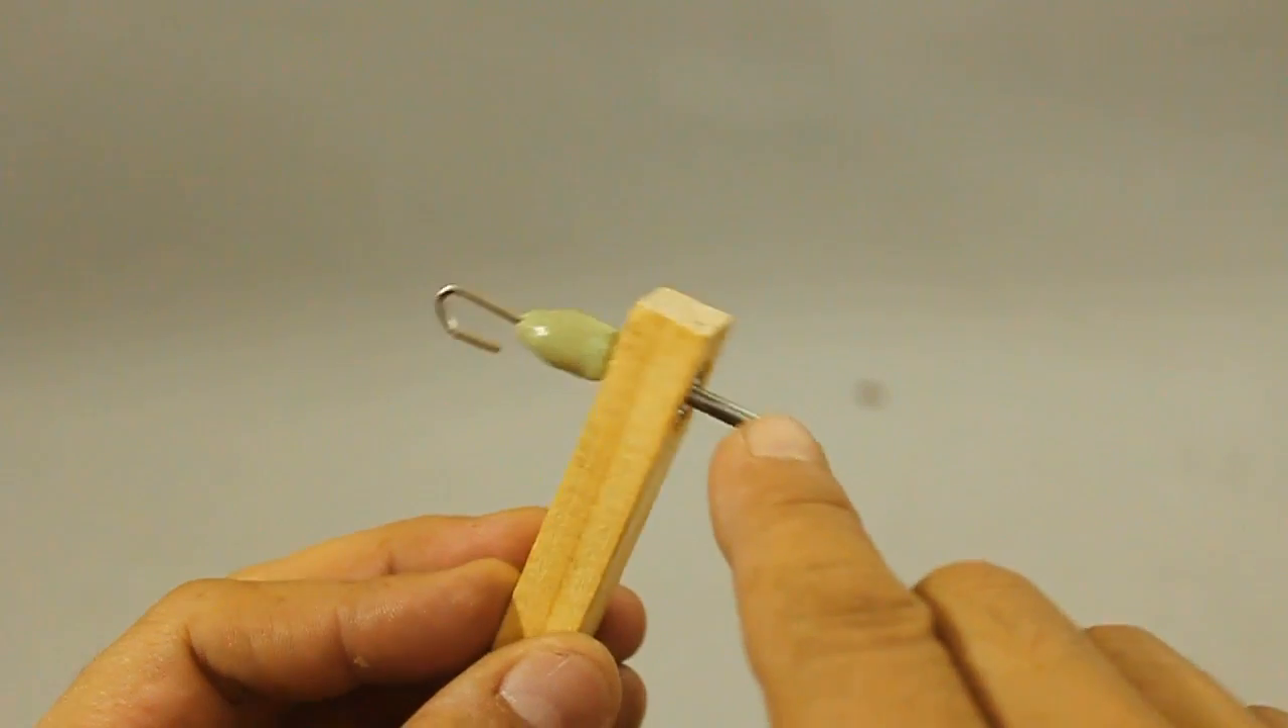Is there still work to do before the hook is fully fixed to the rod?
No.